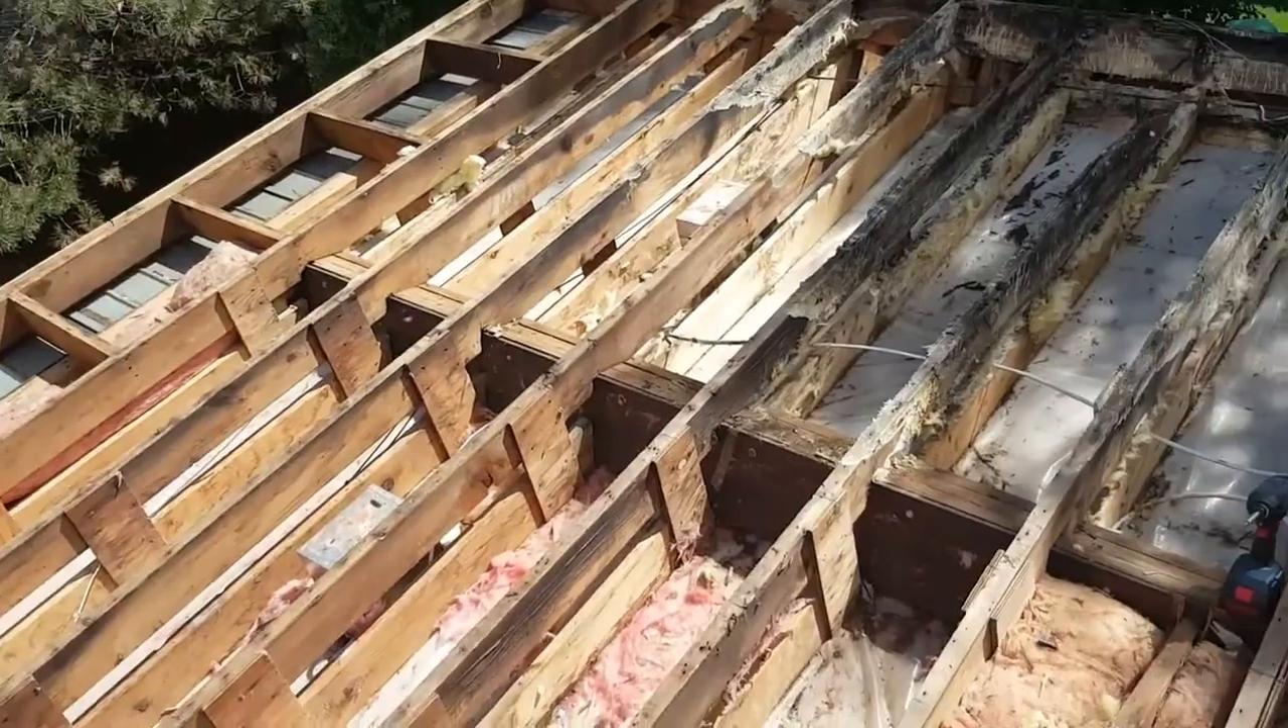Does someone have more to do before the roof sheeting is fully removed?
No.